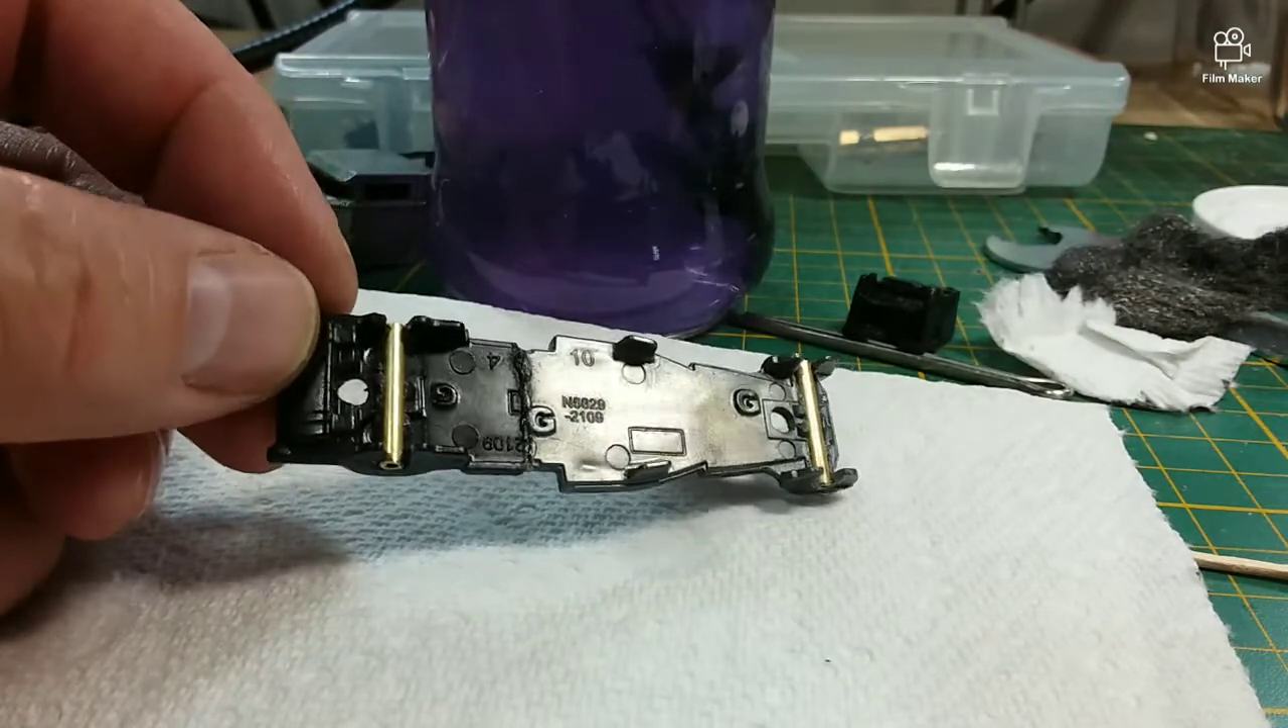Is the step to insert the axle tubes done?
Yes.